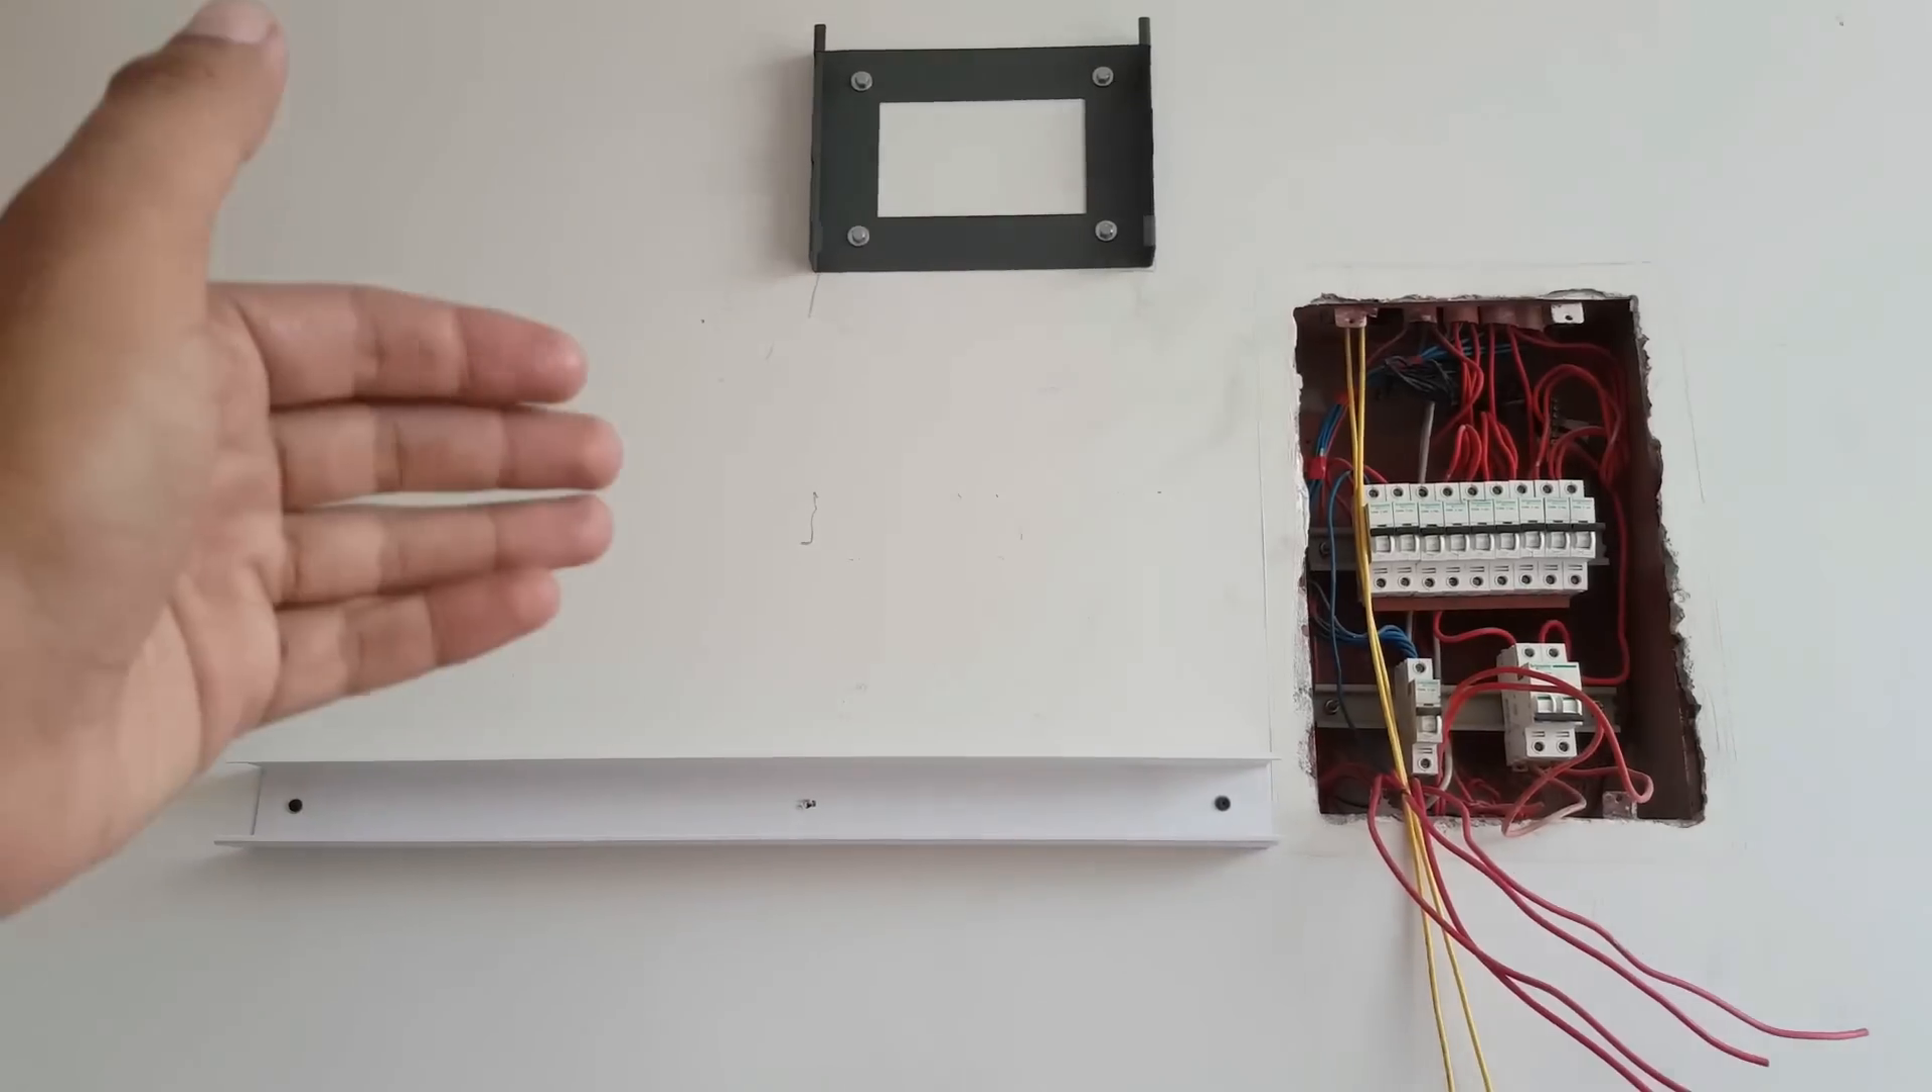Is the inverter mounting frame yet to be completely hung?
No.